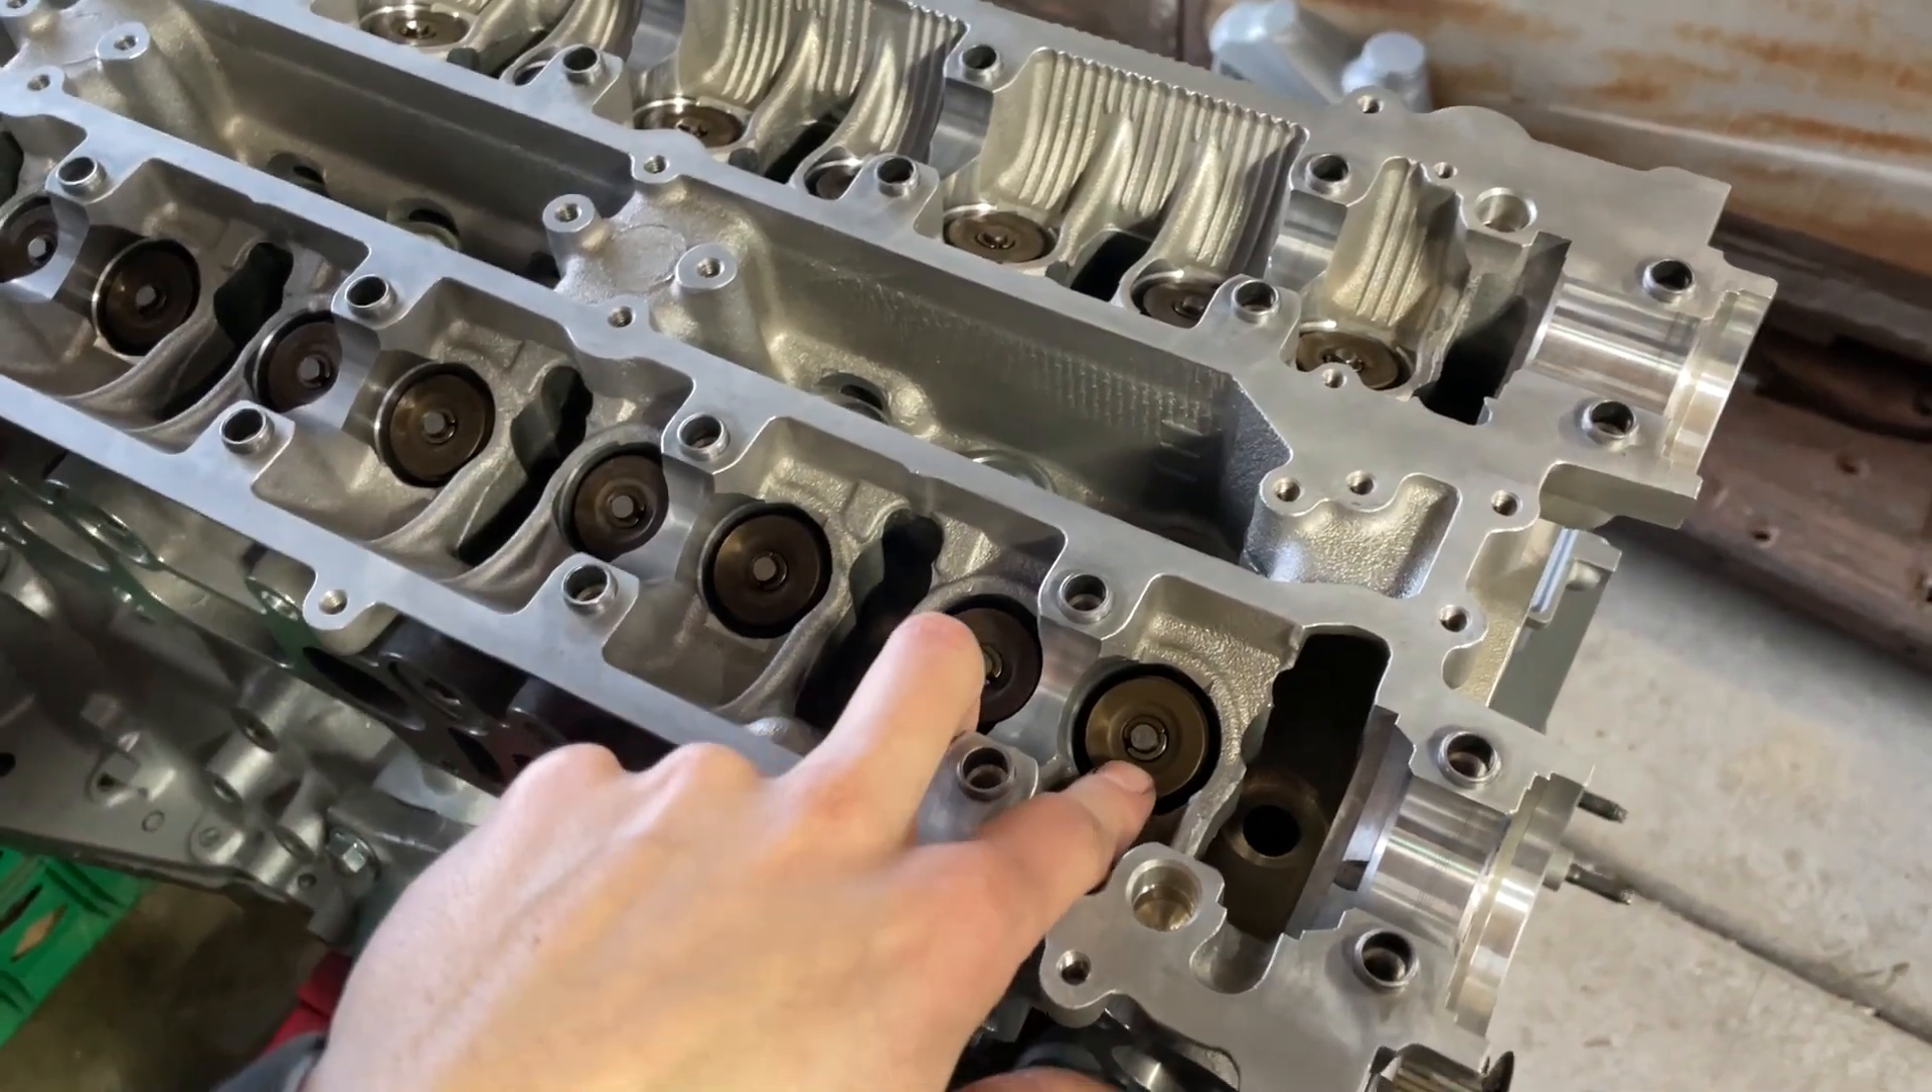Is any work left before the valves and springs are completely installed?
No.